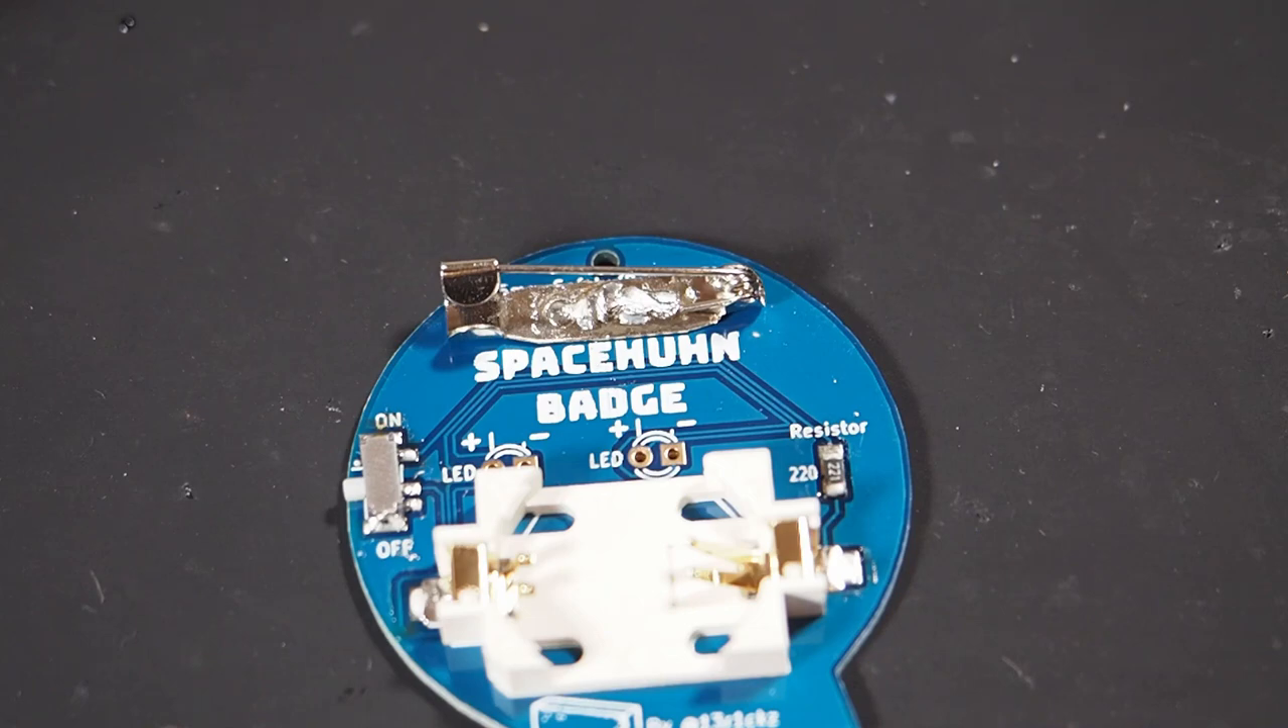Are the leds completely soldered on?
No.